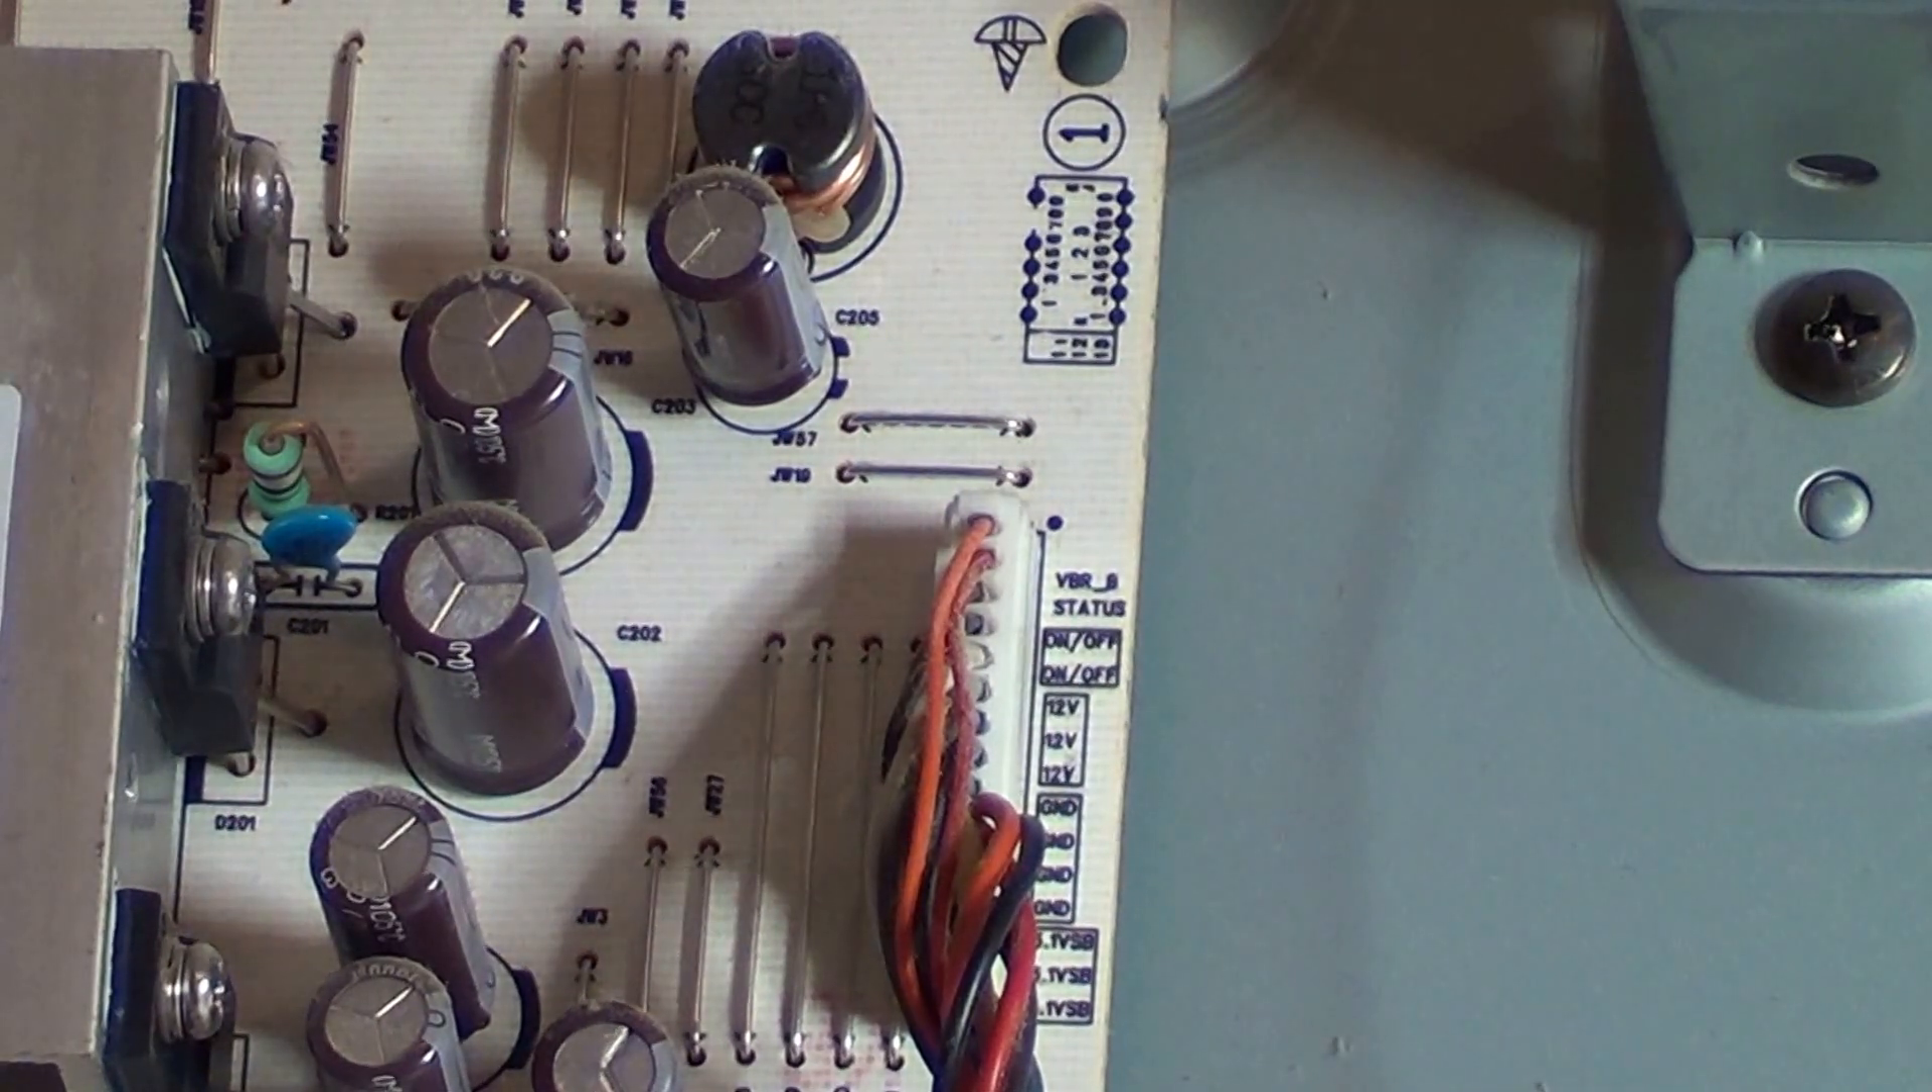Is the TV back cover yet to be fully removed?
No.